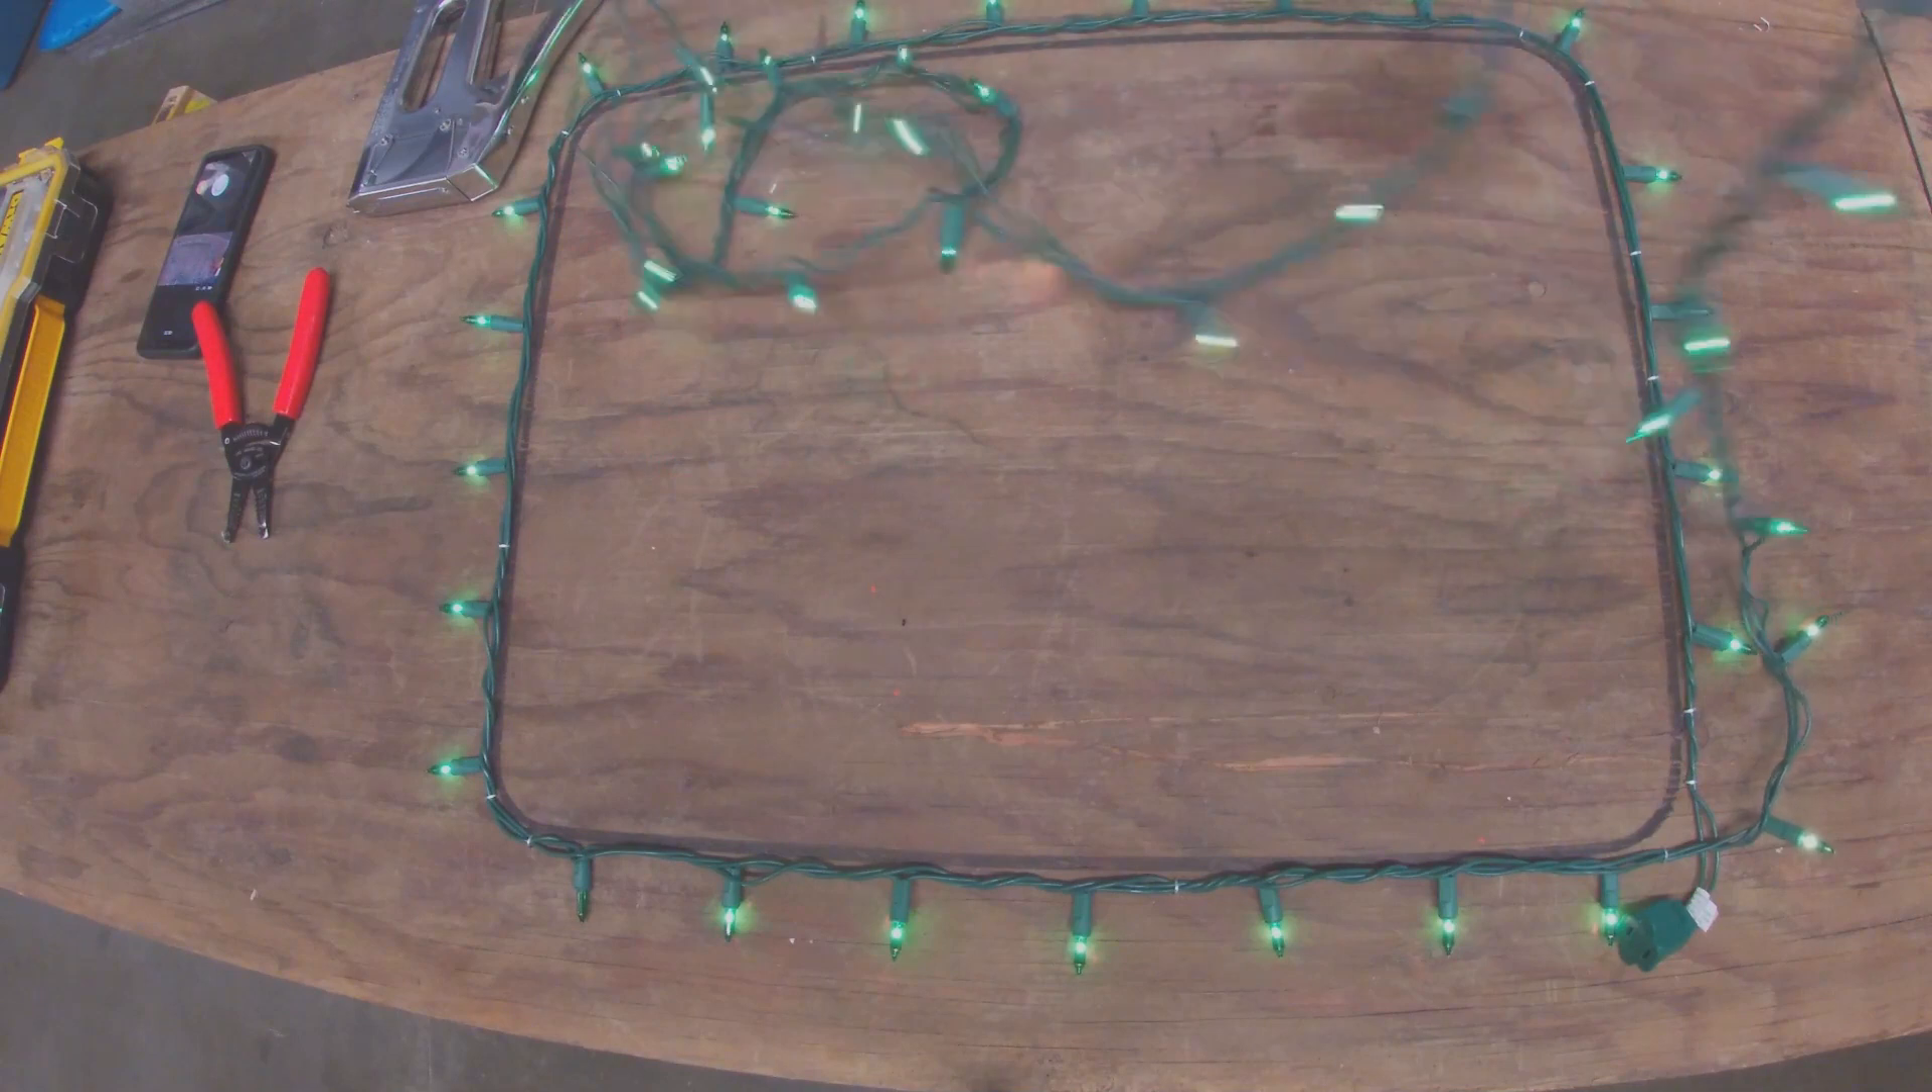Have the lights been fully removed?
No.